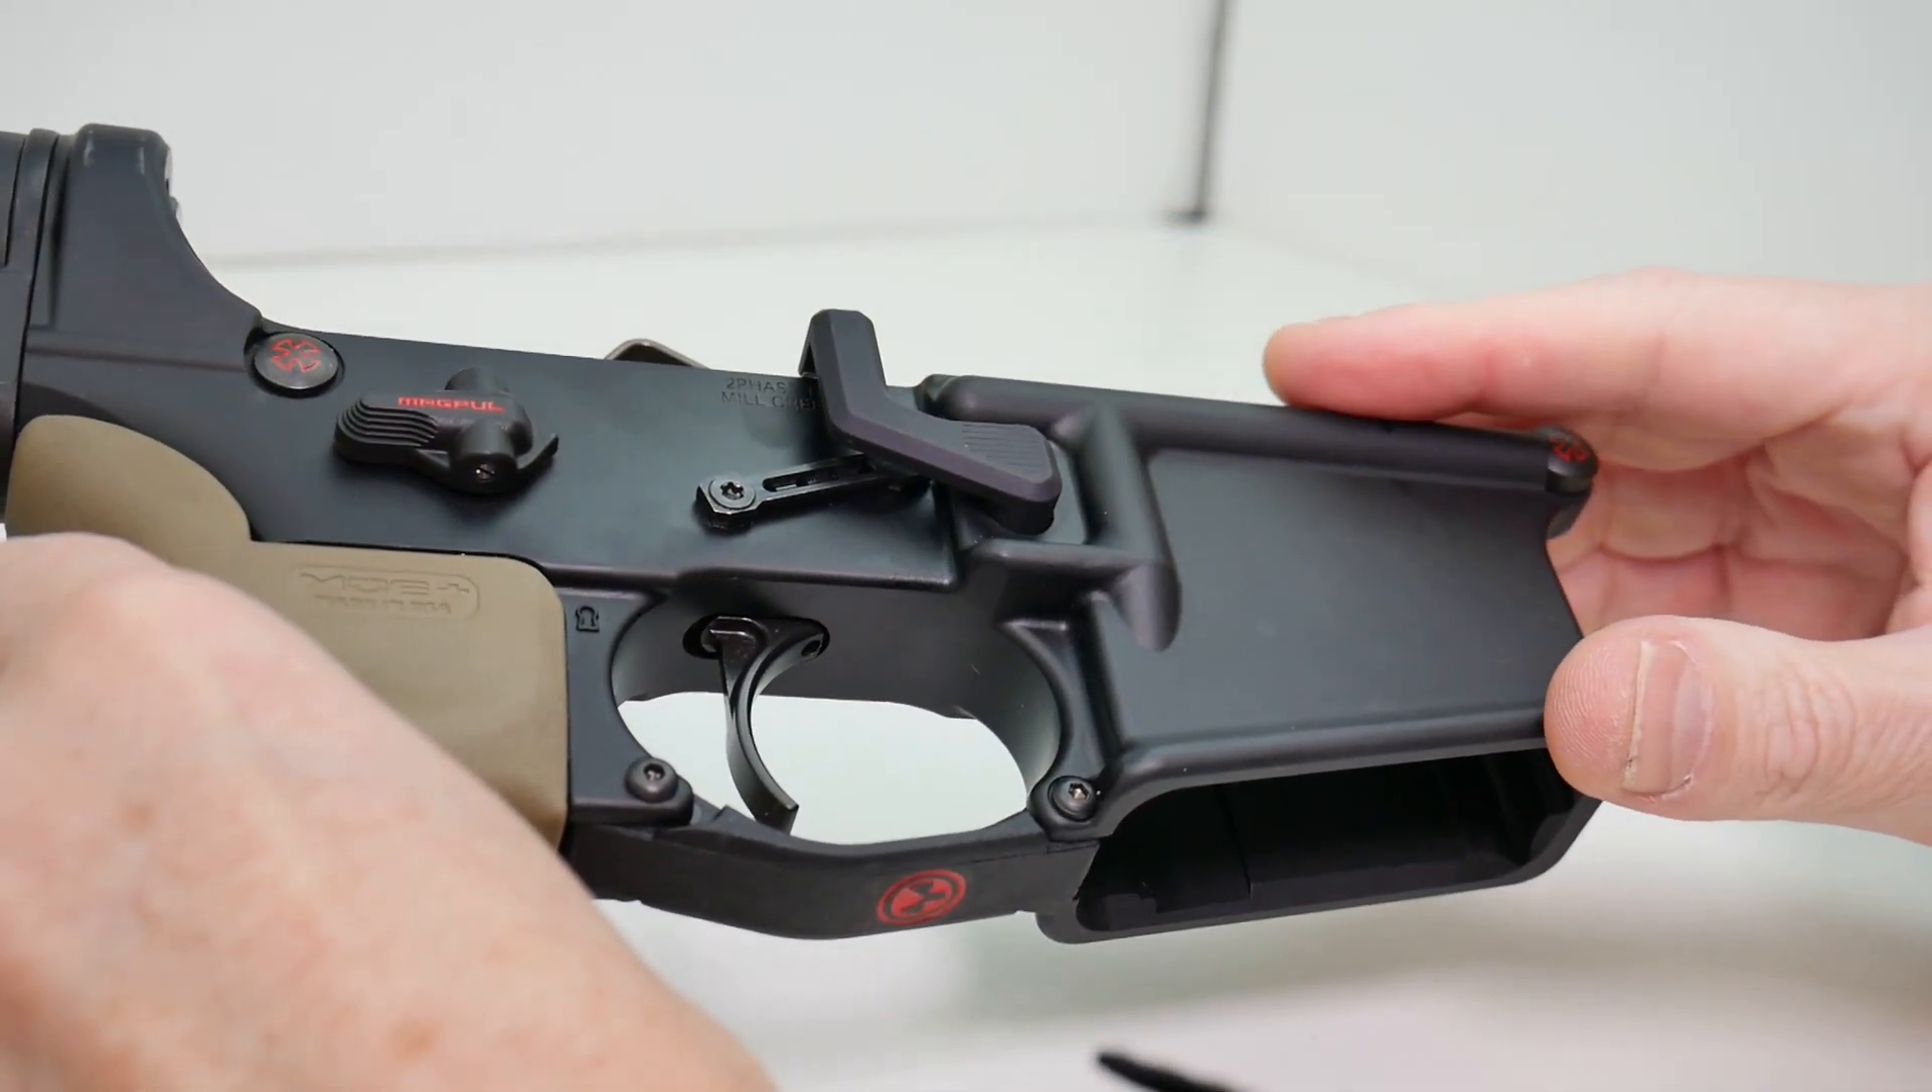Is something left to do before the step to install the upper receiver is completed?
Yes.